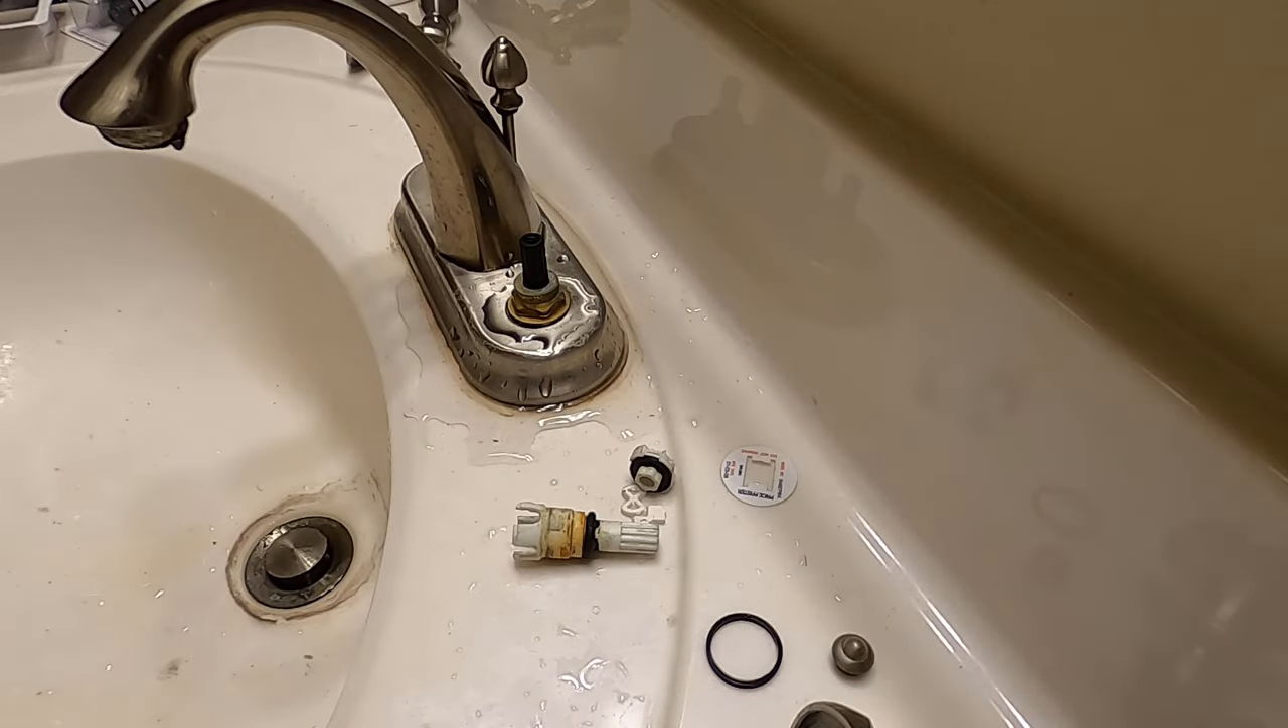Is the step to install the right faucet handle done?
No.